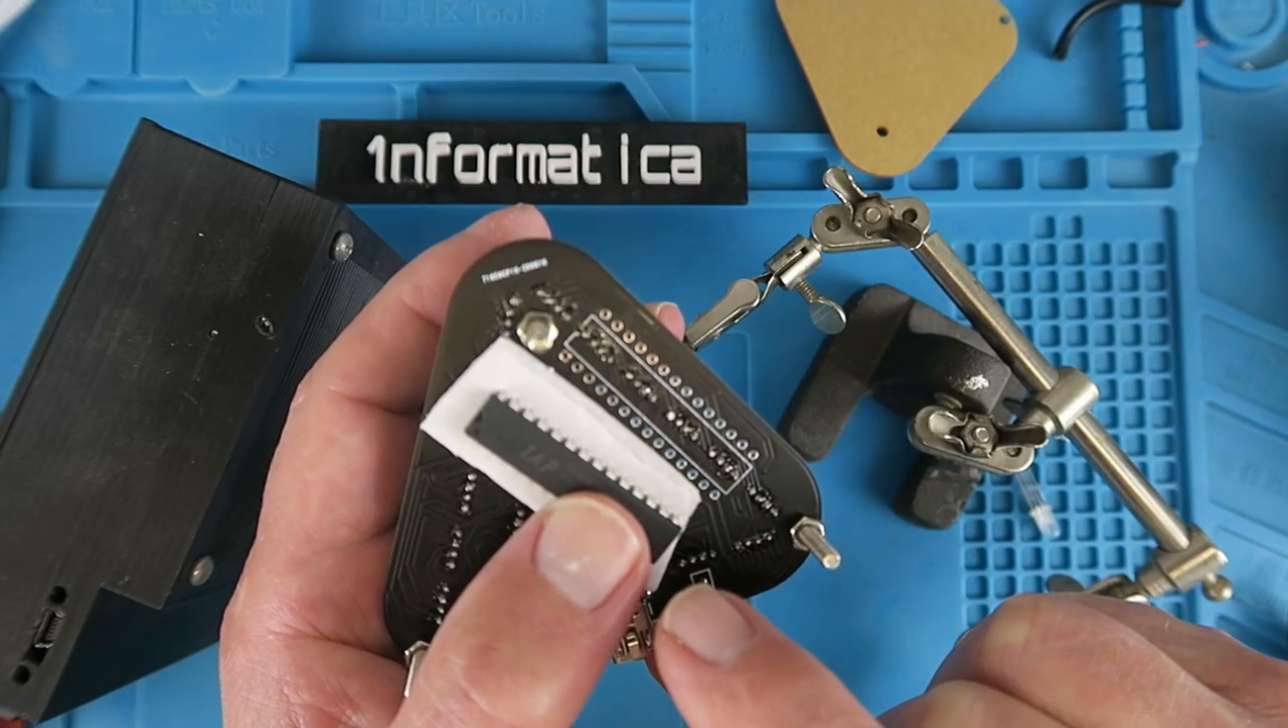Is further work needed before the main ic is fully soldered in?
Yes.